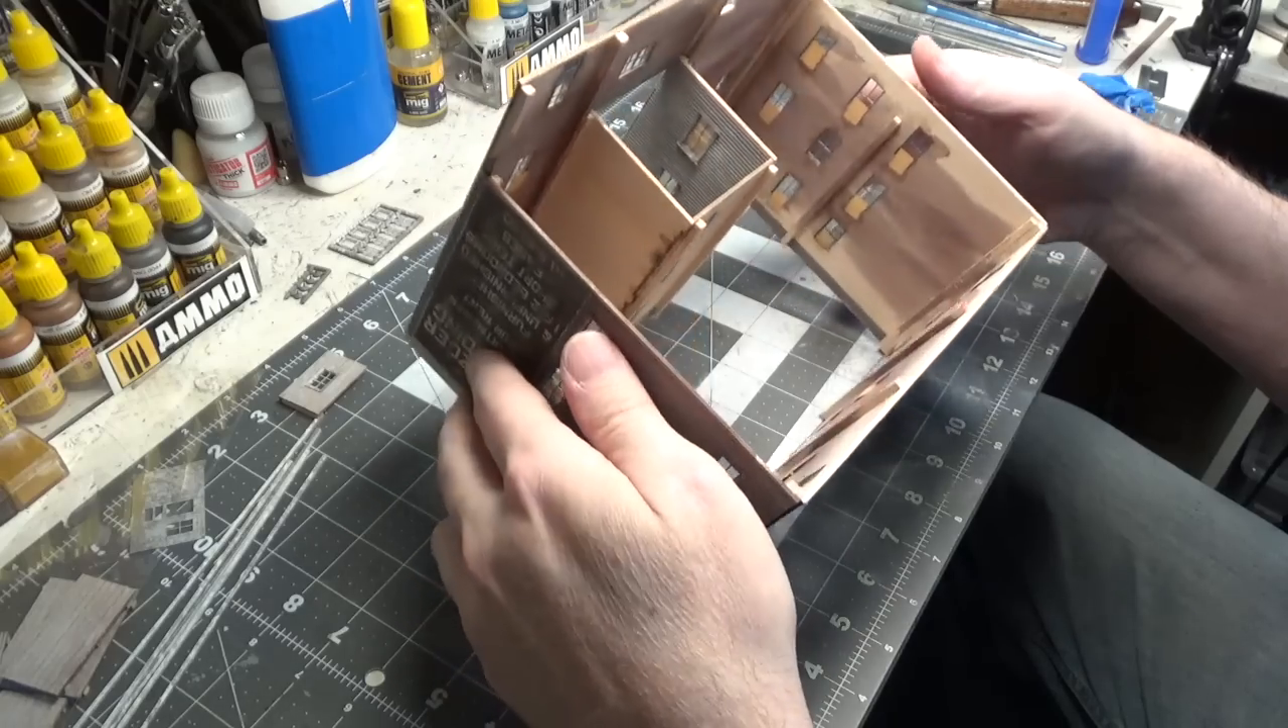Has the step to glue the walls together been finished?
Yes.